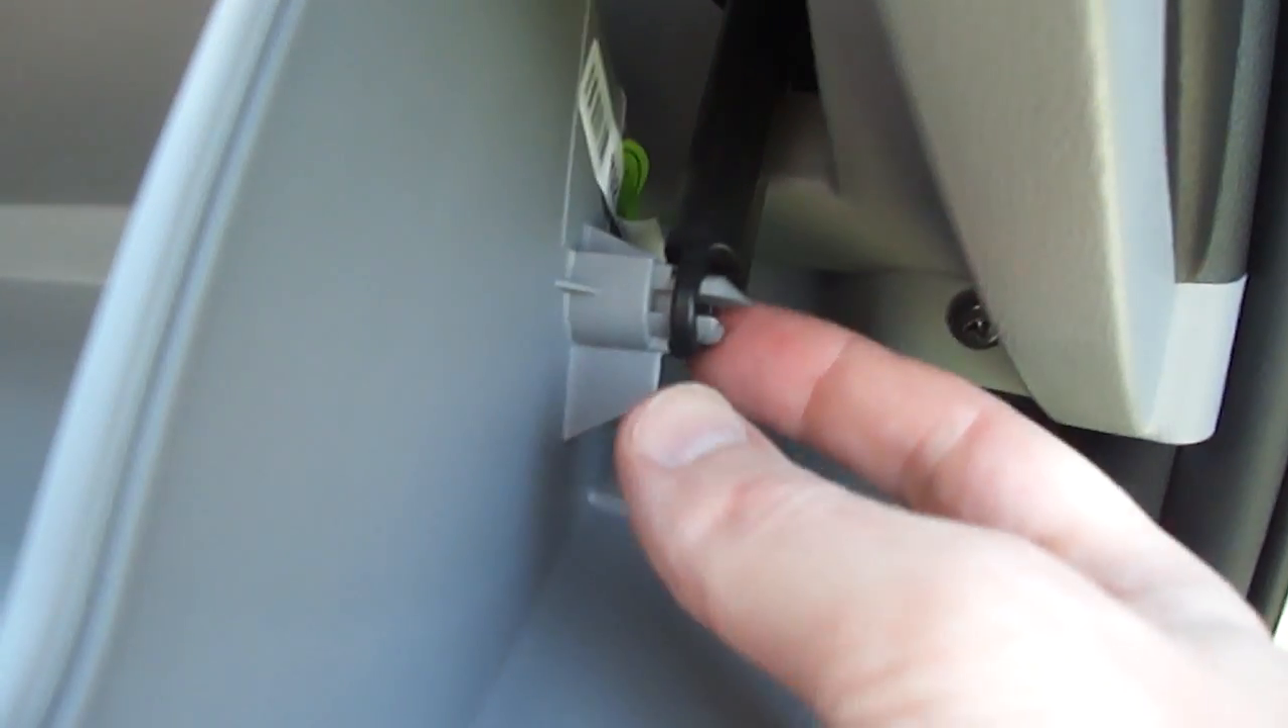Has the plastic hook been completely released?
No.